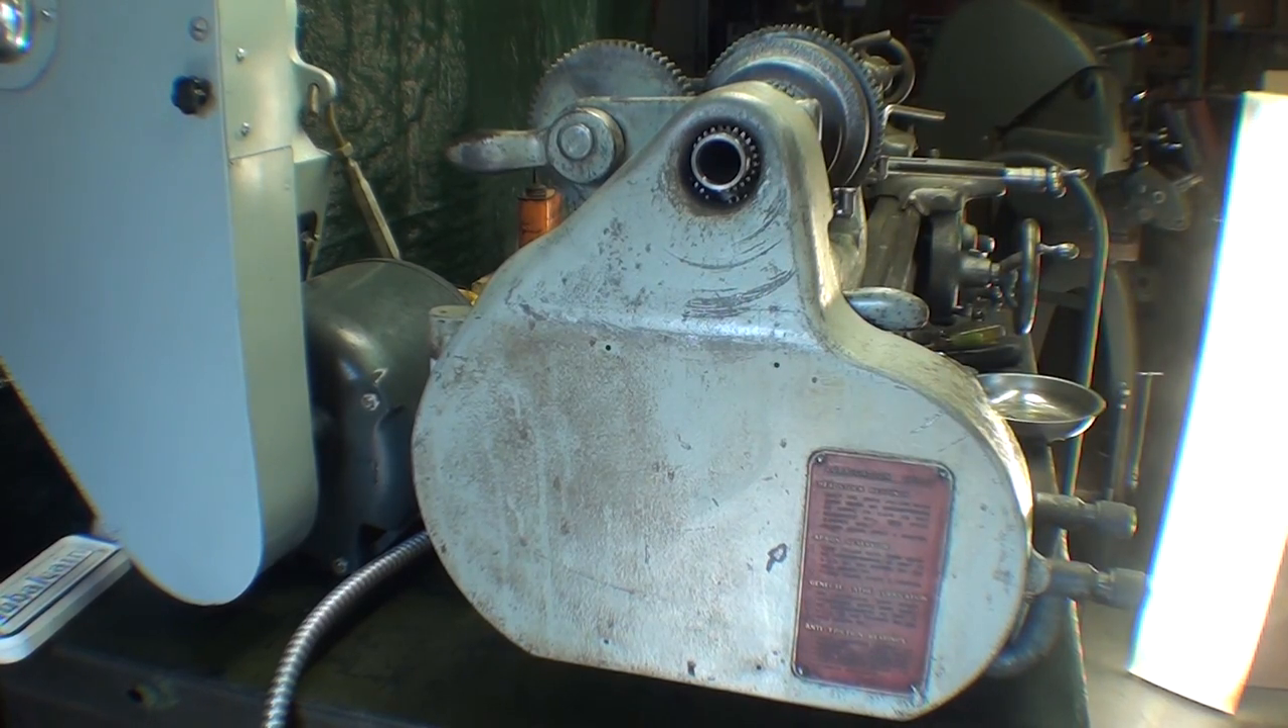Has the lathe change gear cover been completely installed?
Yes.